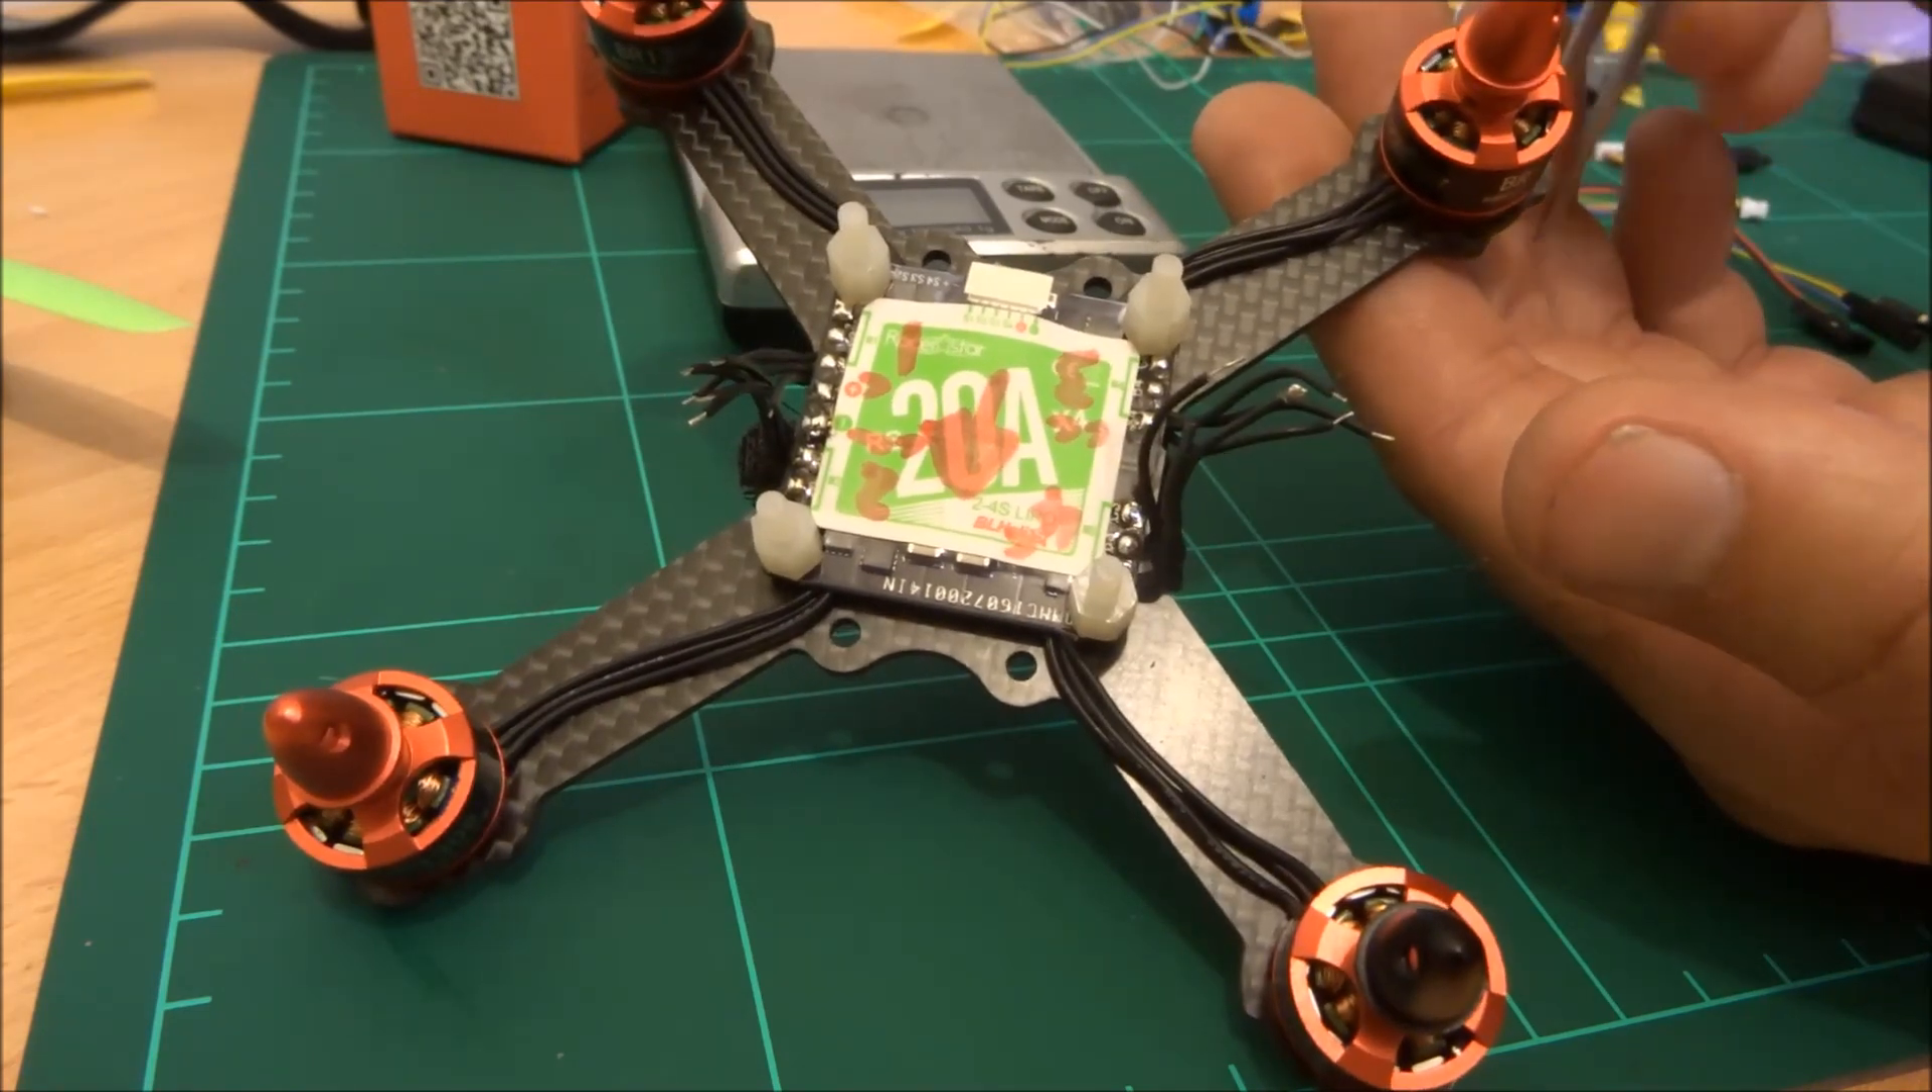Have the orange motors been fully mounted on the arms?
Yes.